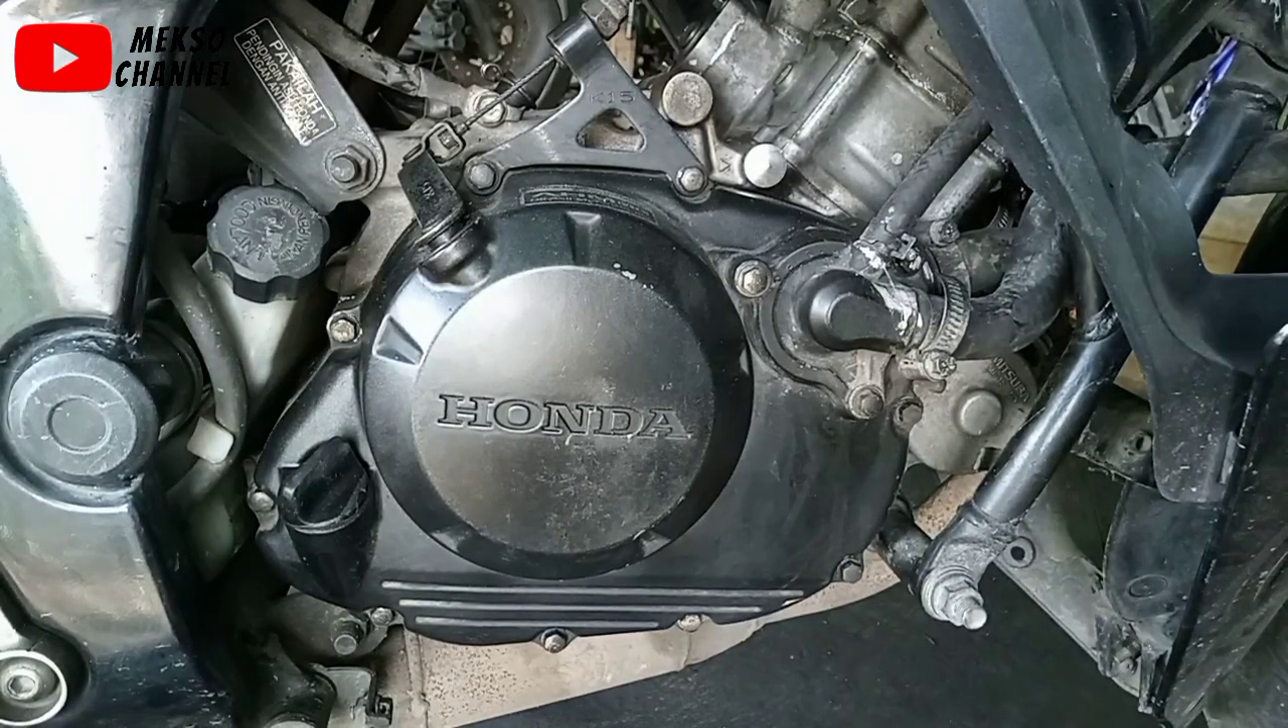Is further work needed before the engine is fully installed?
No.